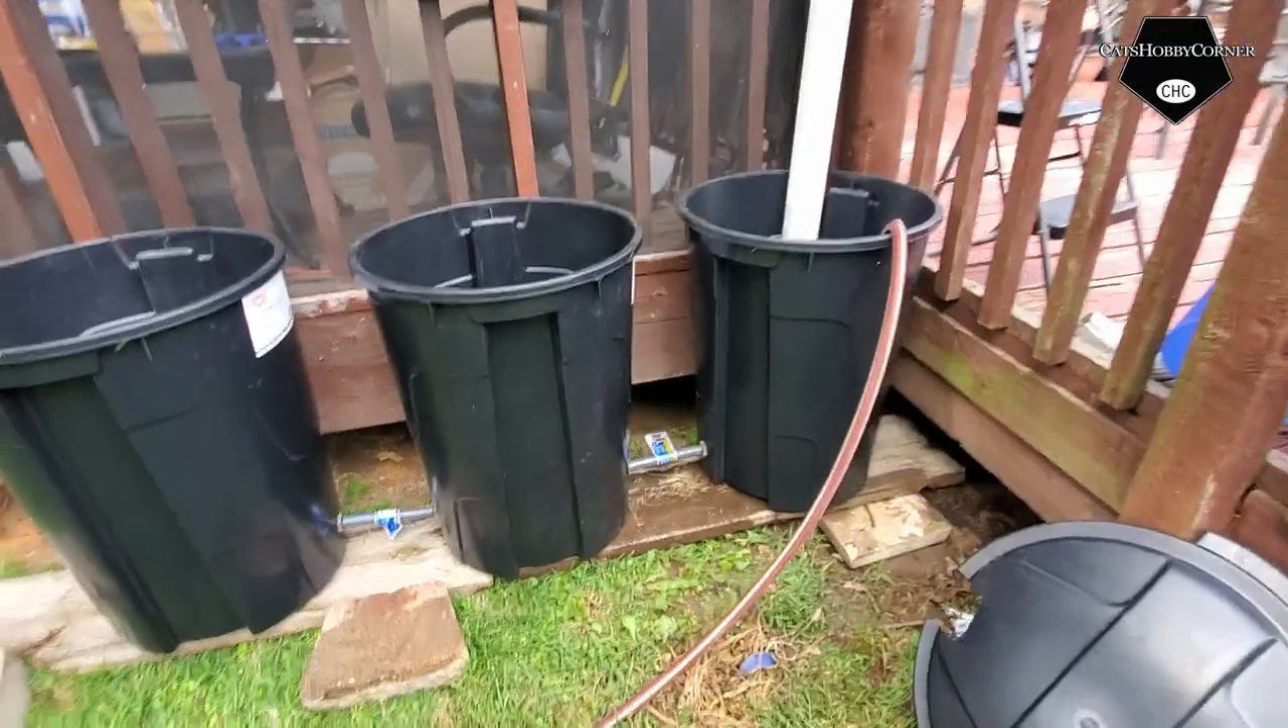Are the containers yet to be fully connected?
No.